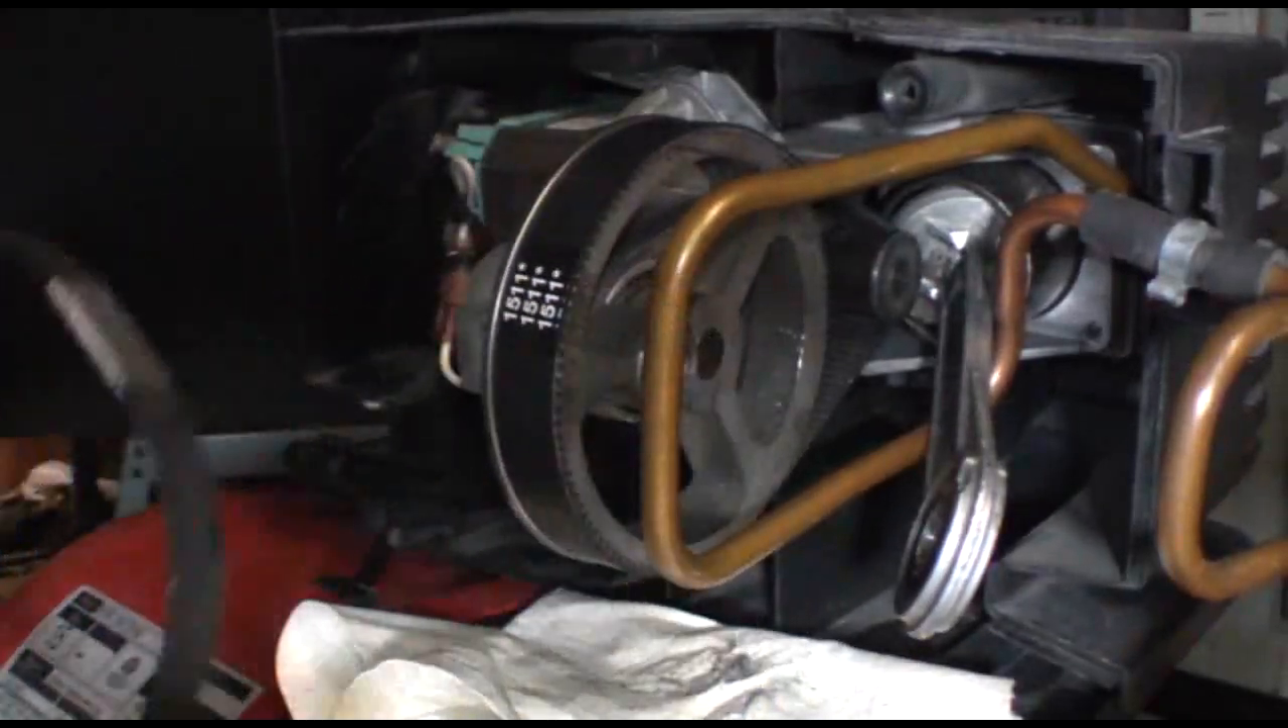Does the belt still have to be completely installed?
No.